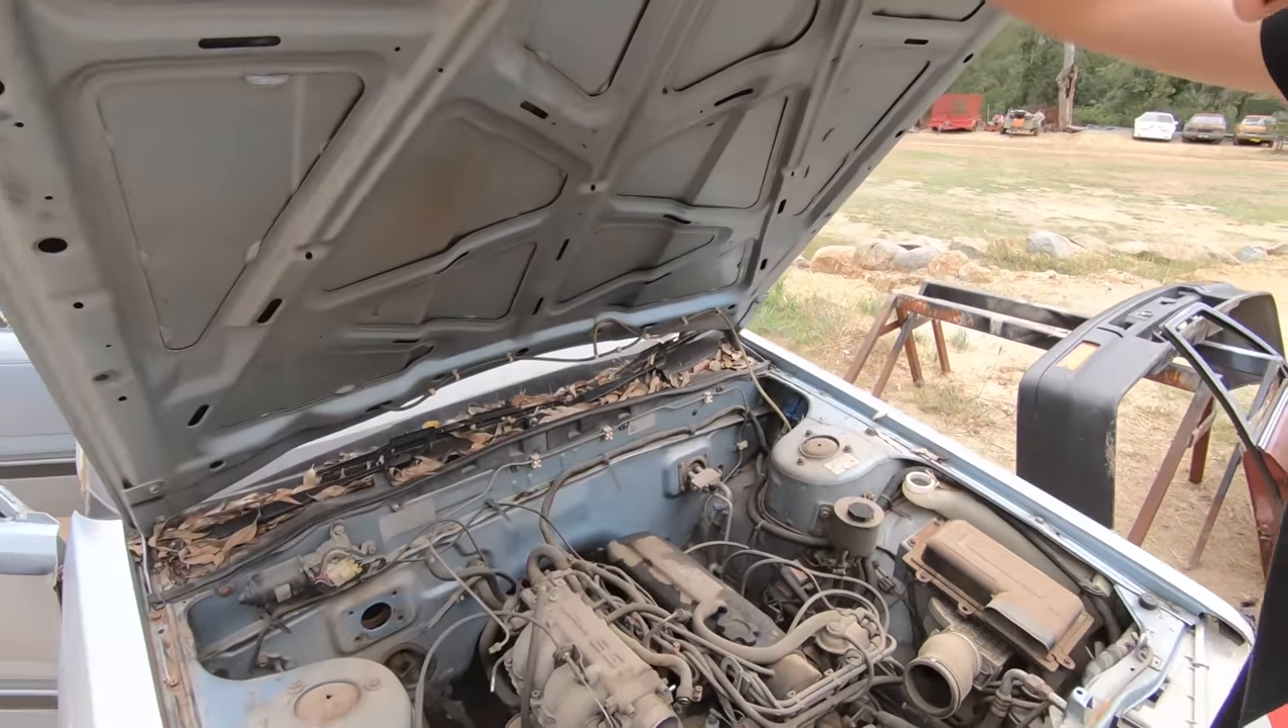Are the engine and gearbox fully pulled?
No.